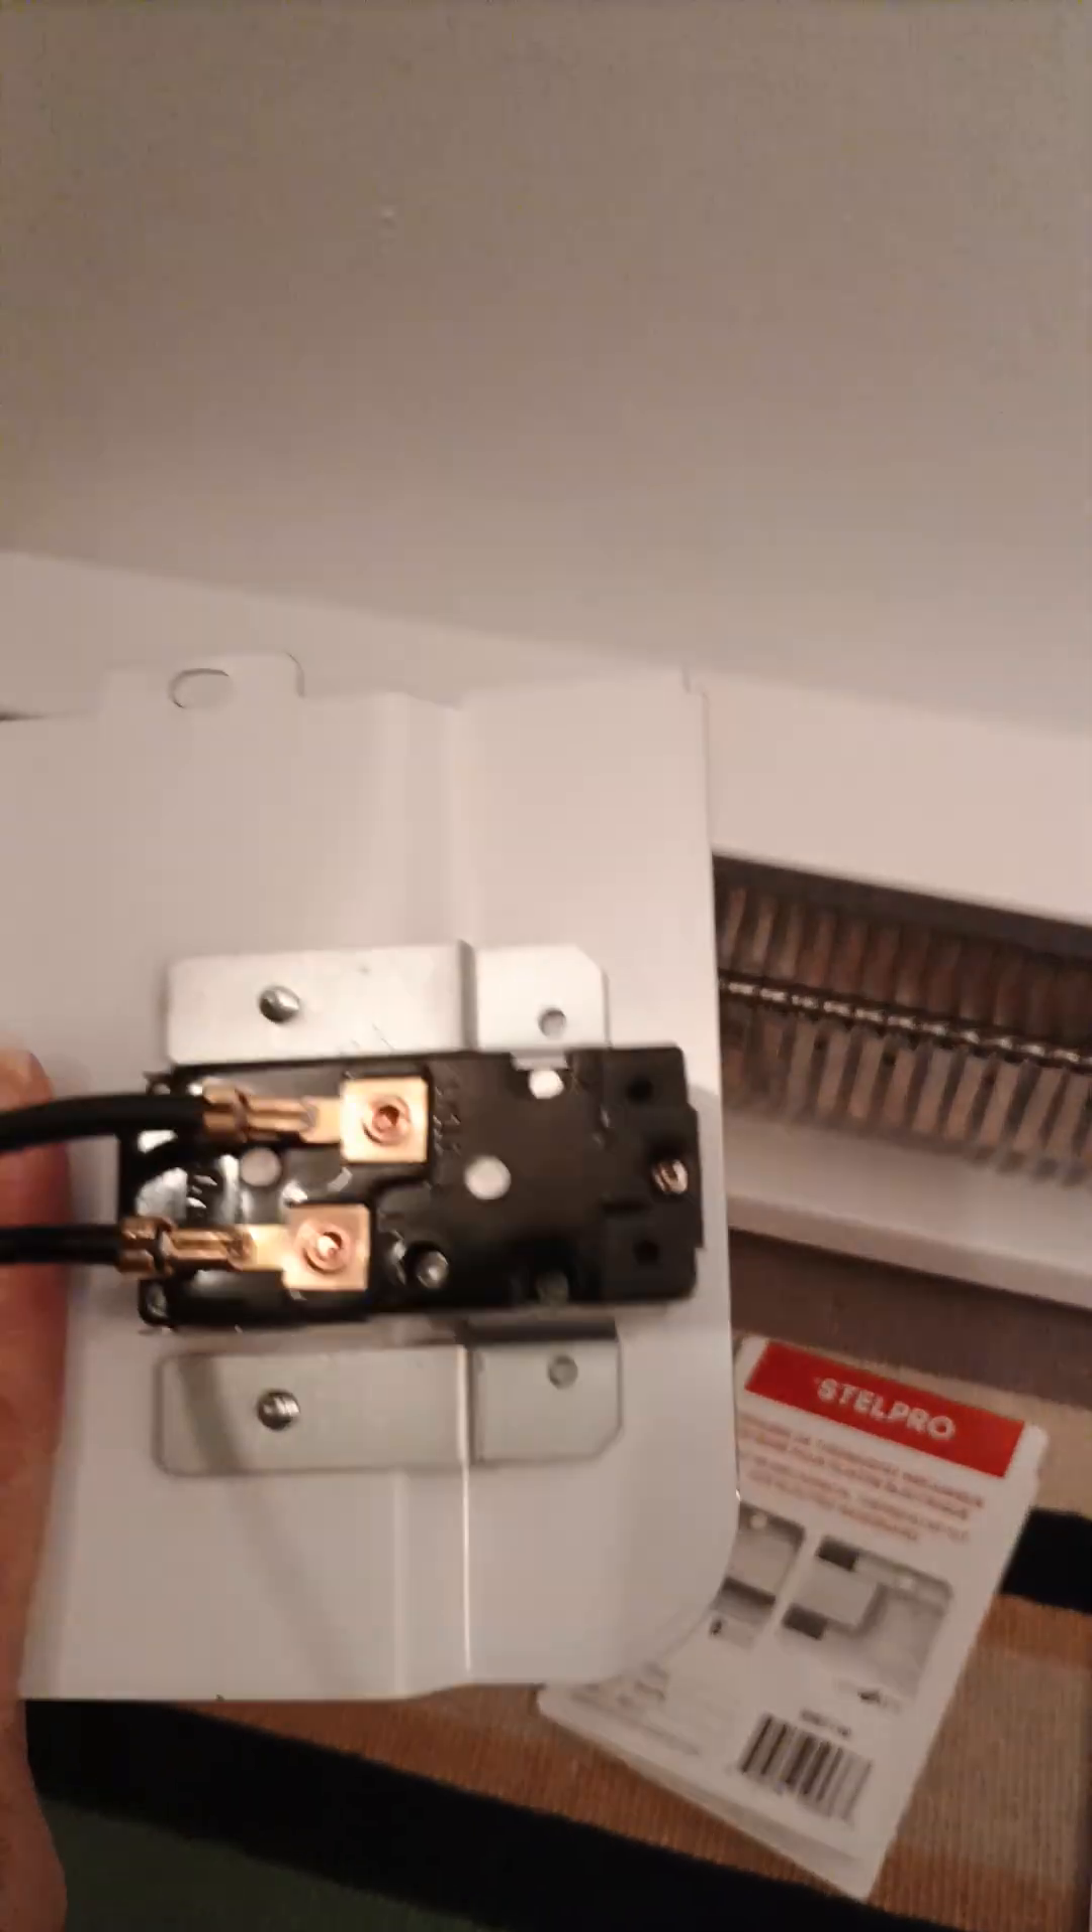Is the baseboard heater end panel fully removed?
Yes.